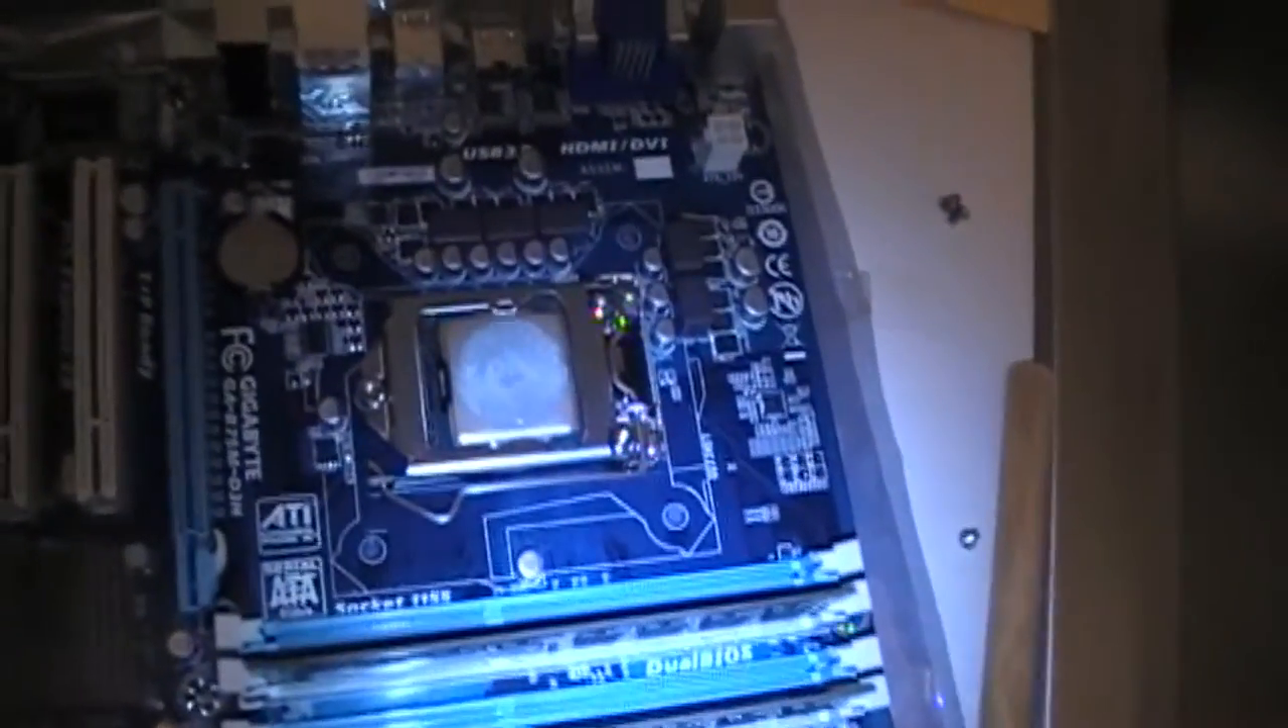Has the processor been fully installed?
Yes.